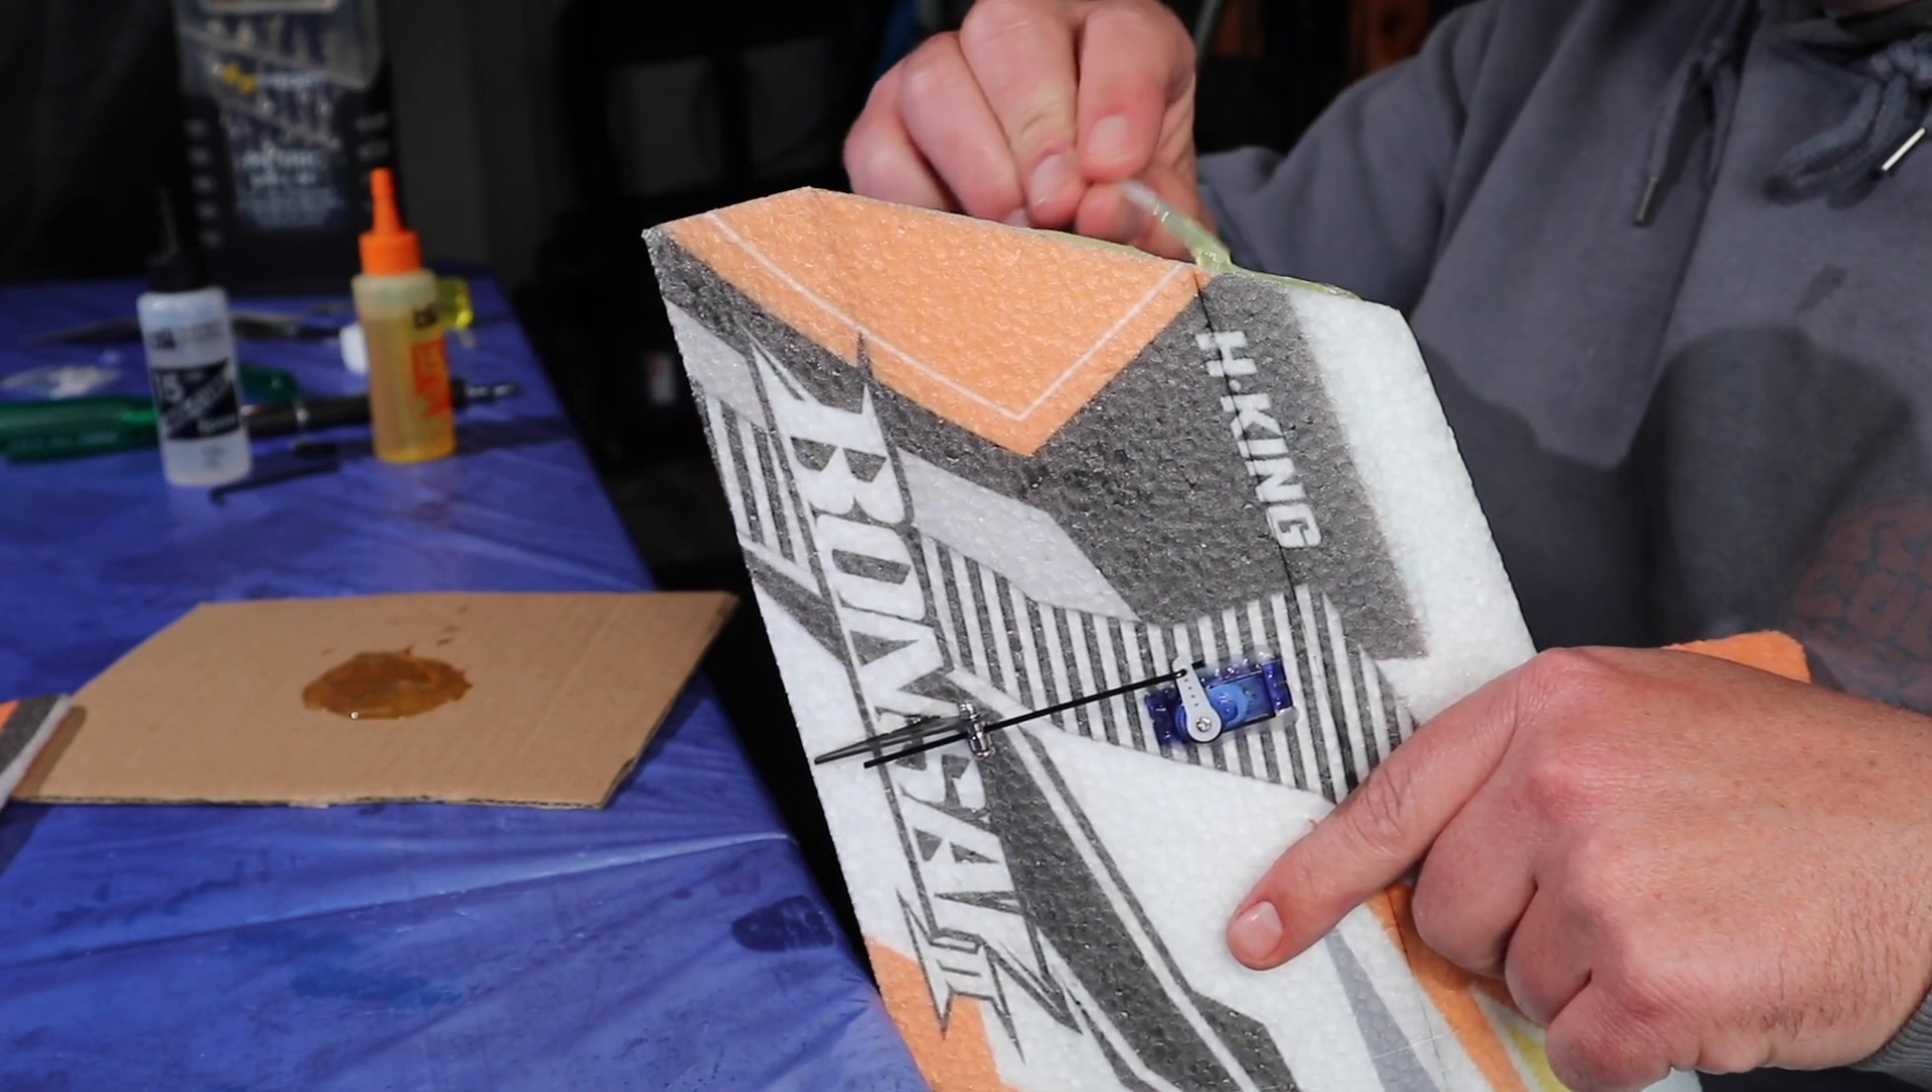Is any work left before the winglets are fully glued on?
Yes.